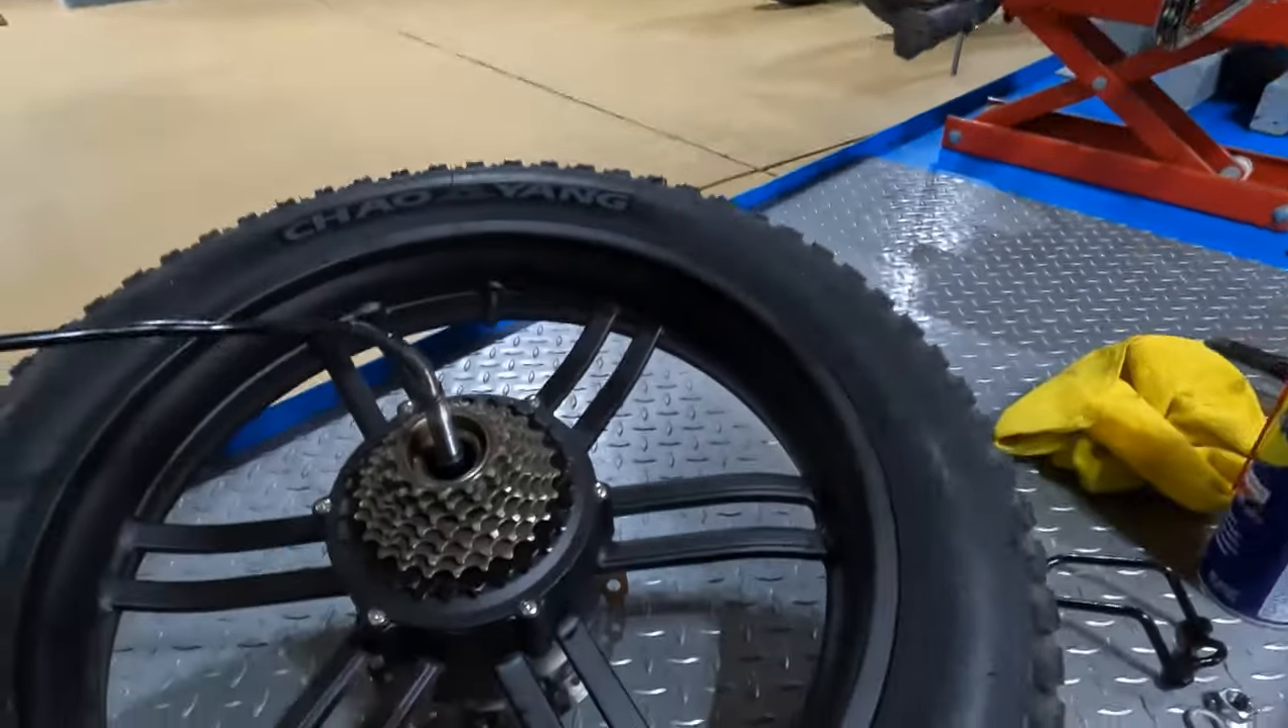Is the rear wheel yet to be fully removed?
No.